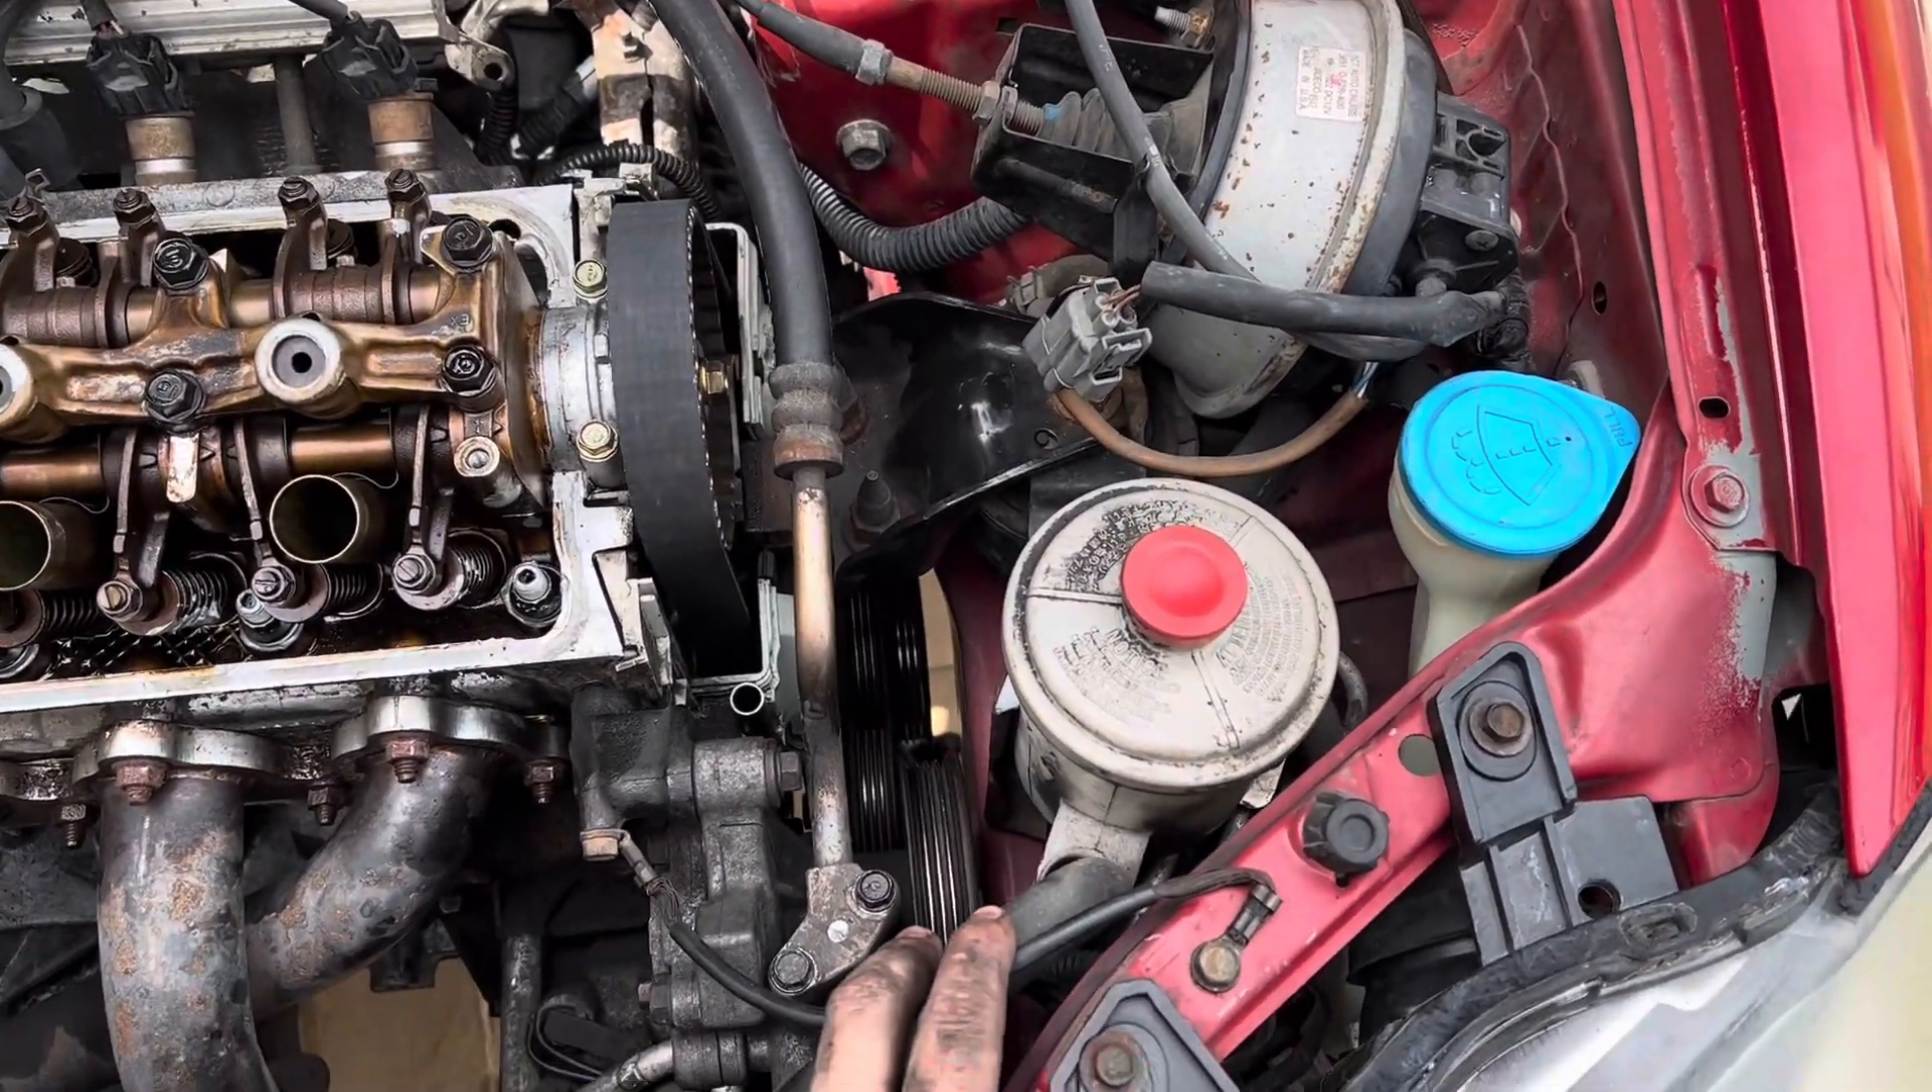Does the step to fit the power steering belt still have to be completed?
Yes.